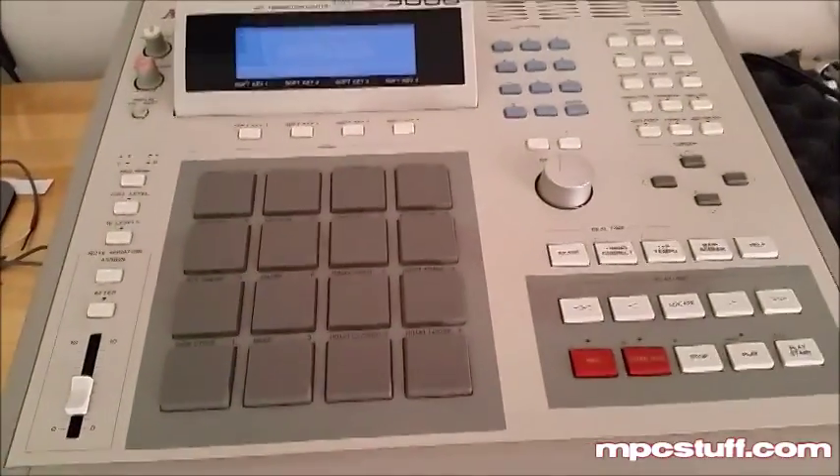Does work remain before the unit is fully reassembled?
No.